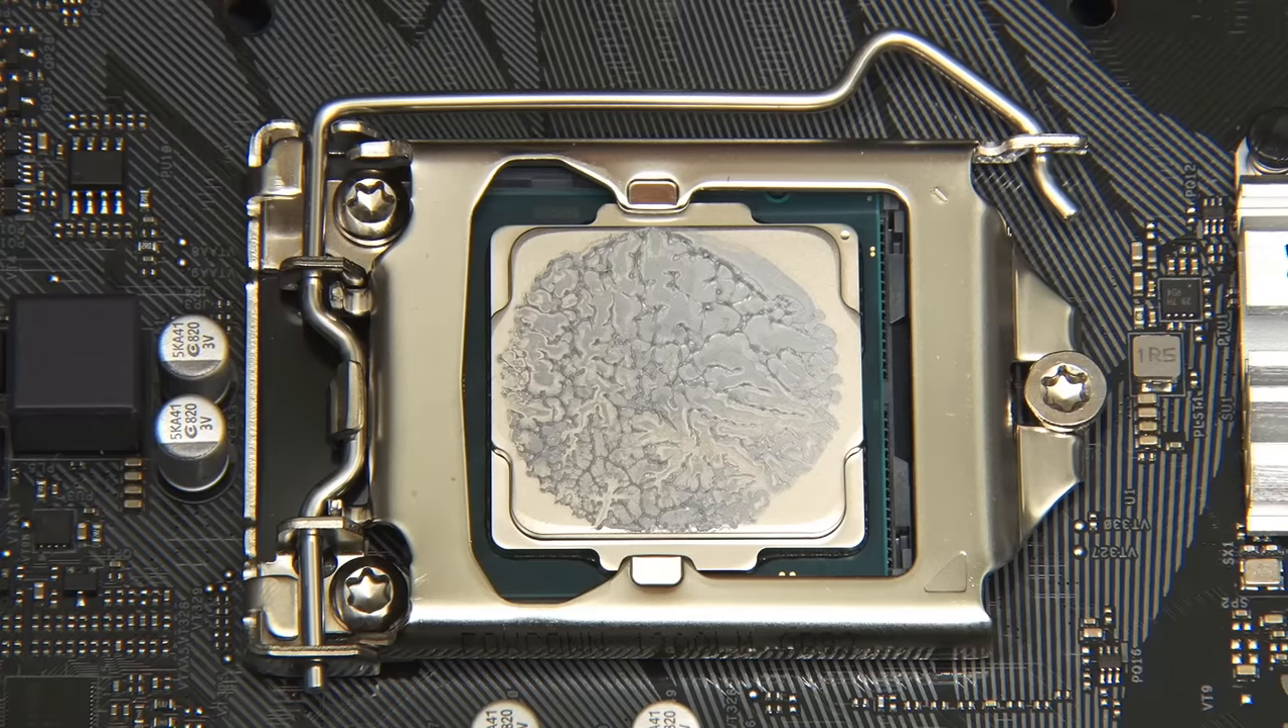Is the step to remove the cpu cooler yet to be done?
No.